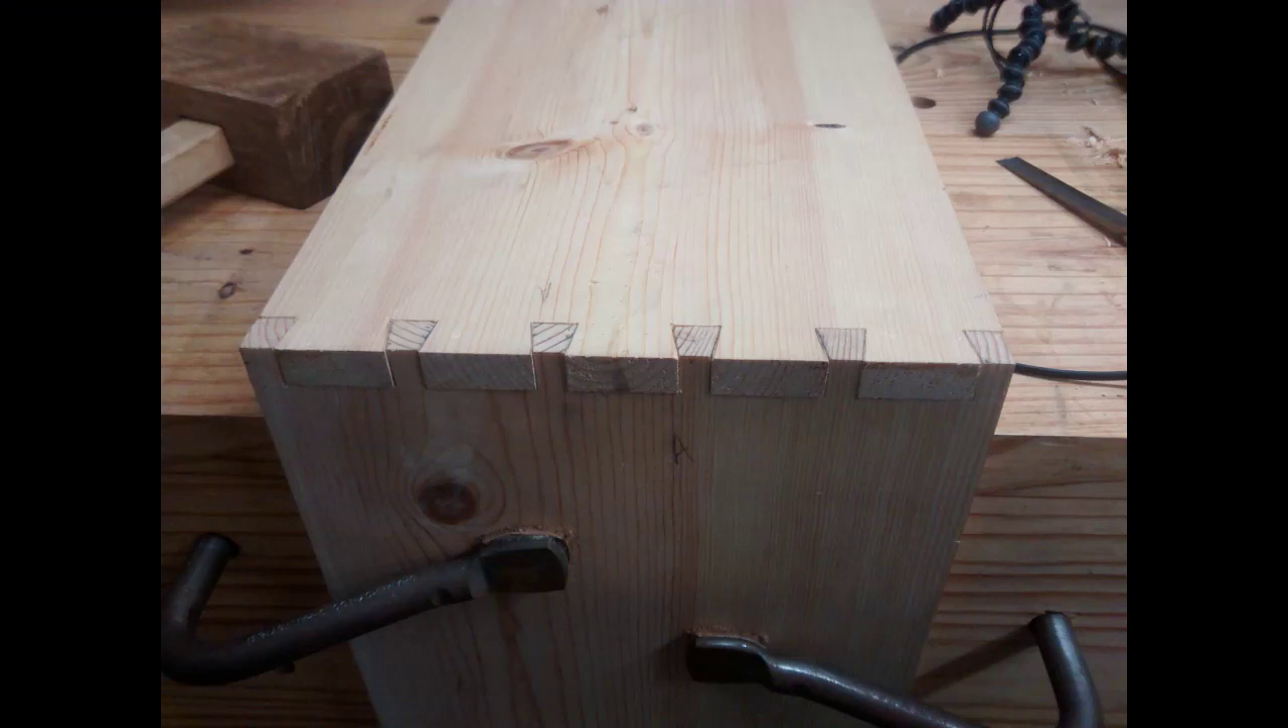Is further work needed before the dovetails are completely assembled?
No.